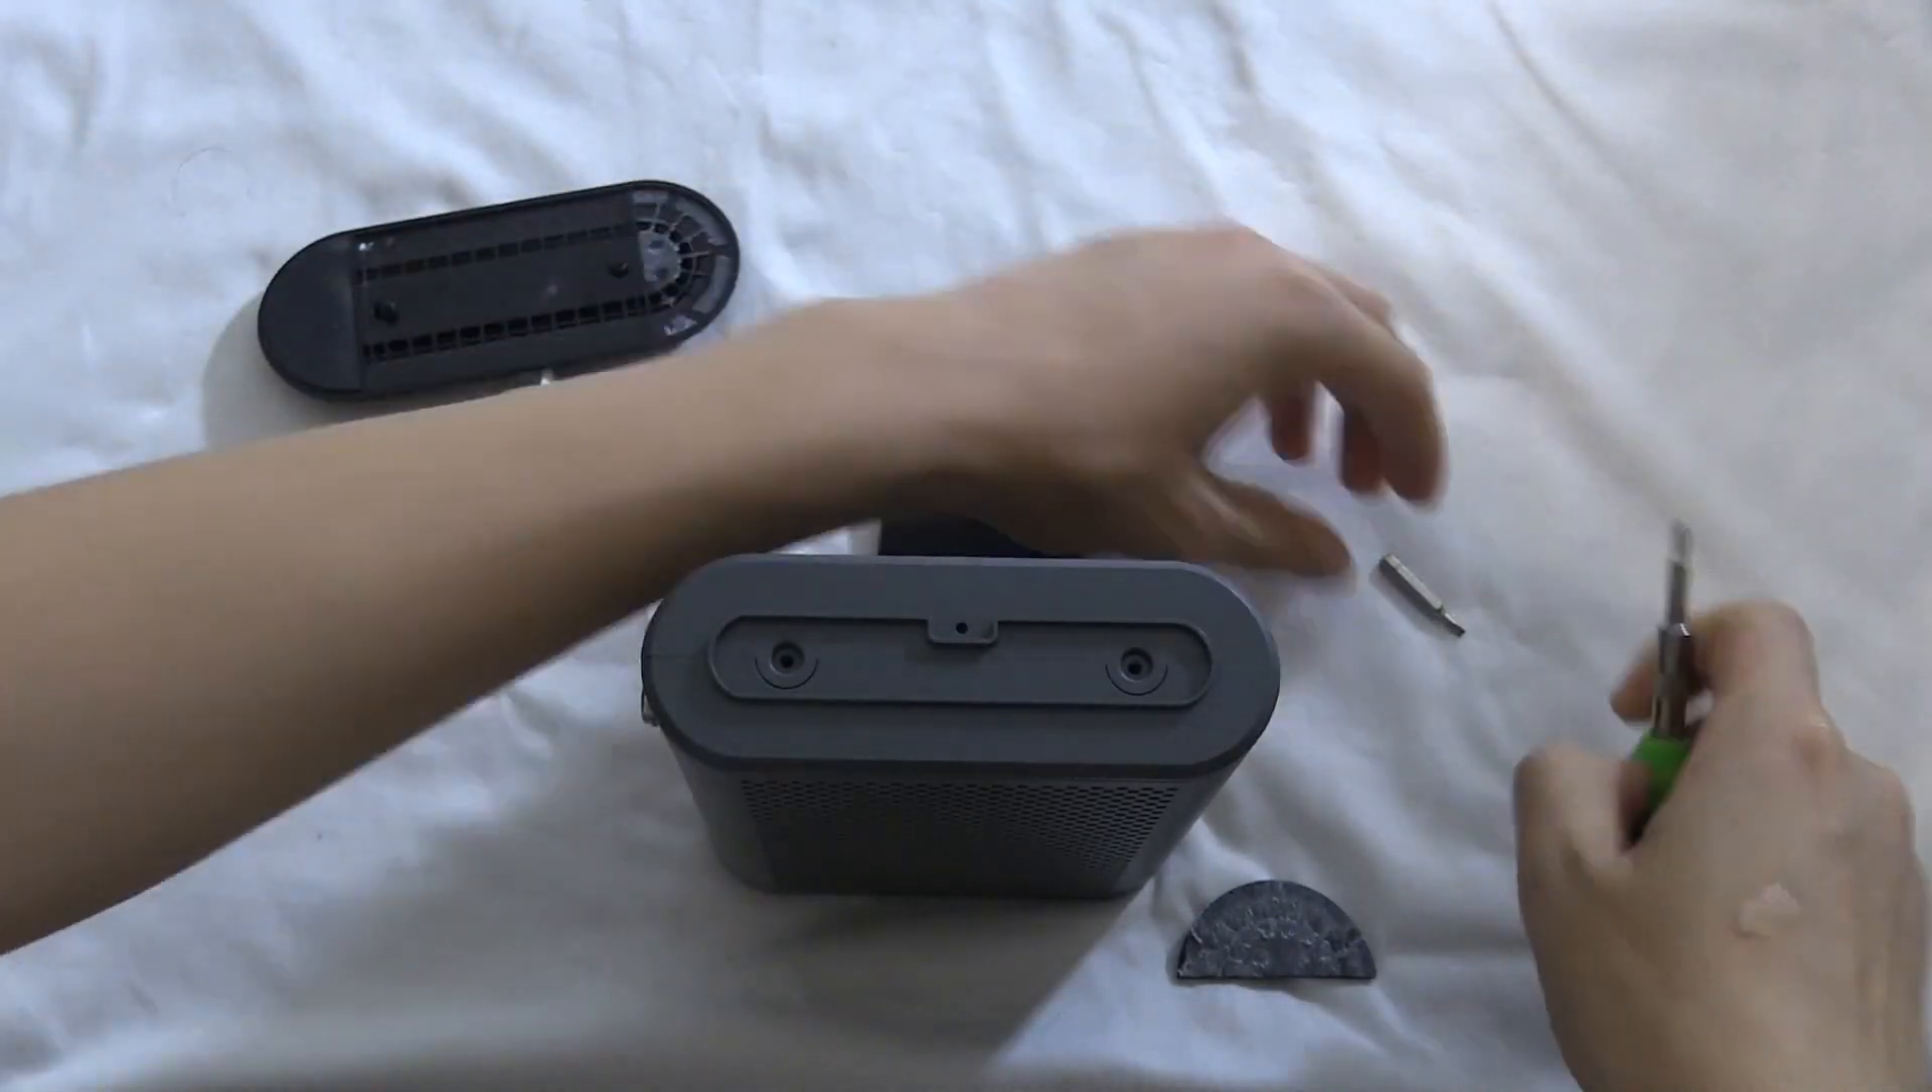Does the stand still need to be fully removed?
No.